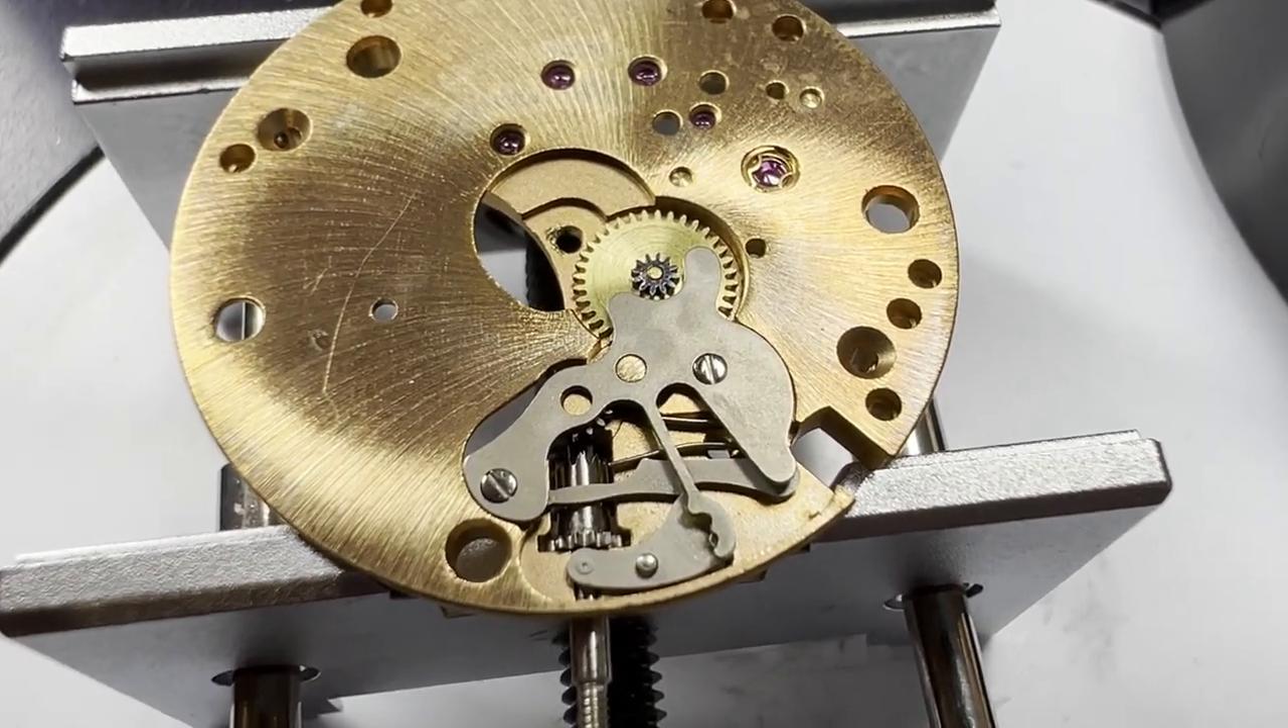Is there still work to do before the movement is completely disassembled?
Yes.